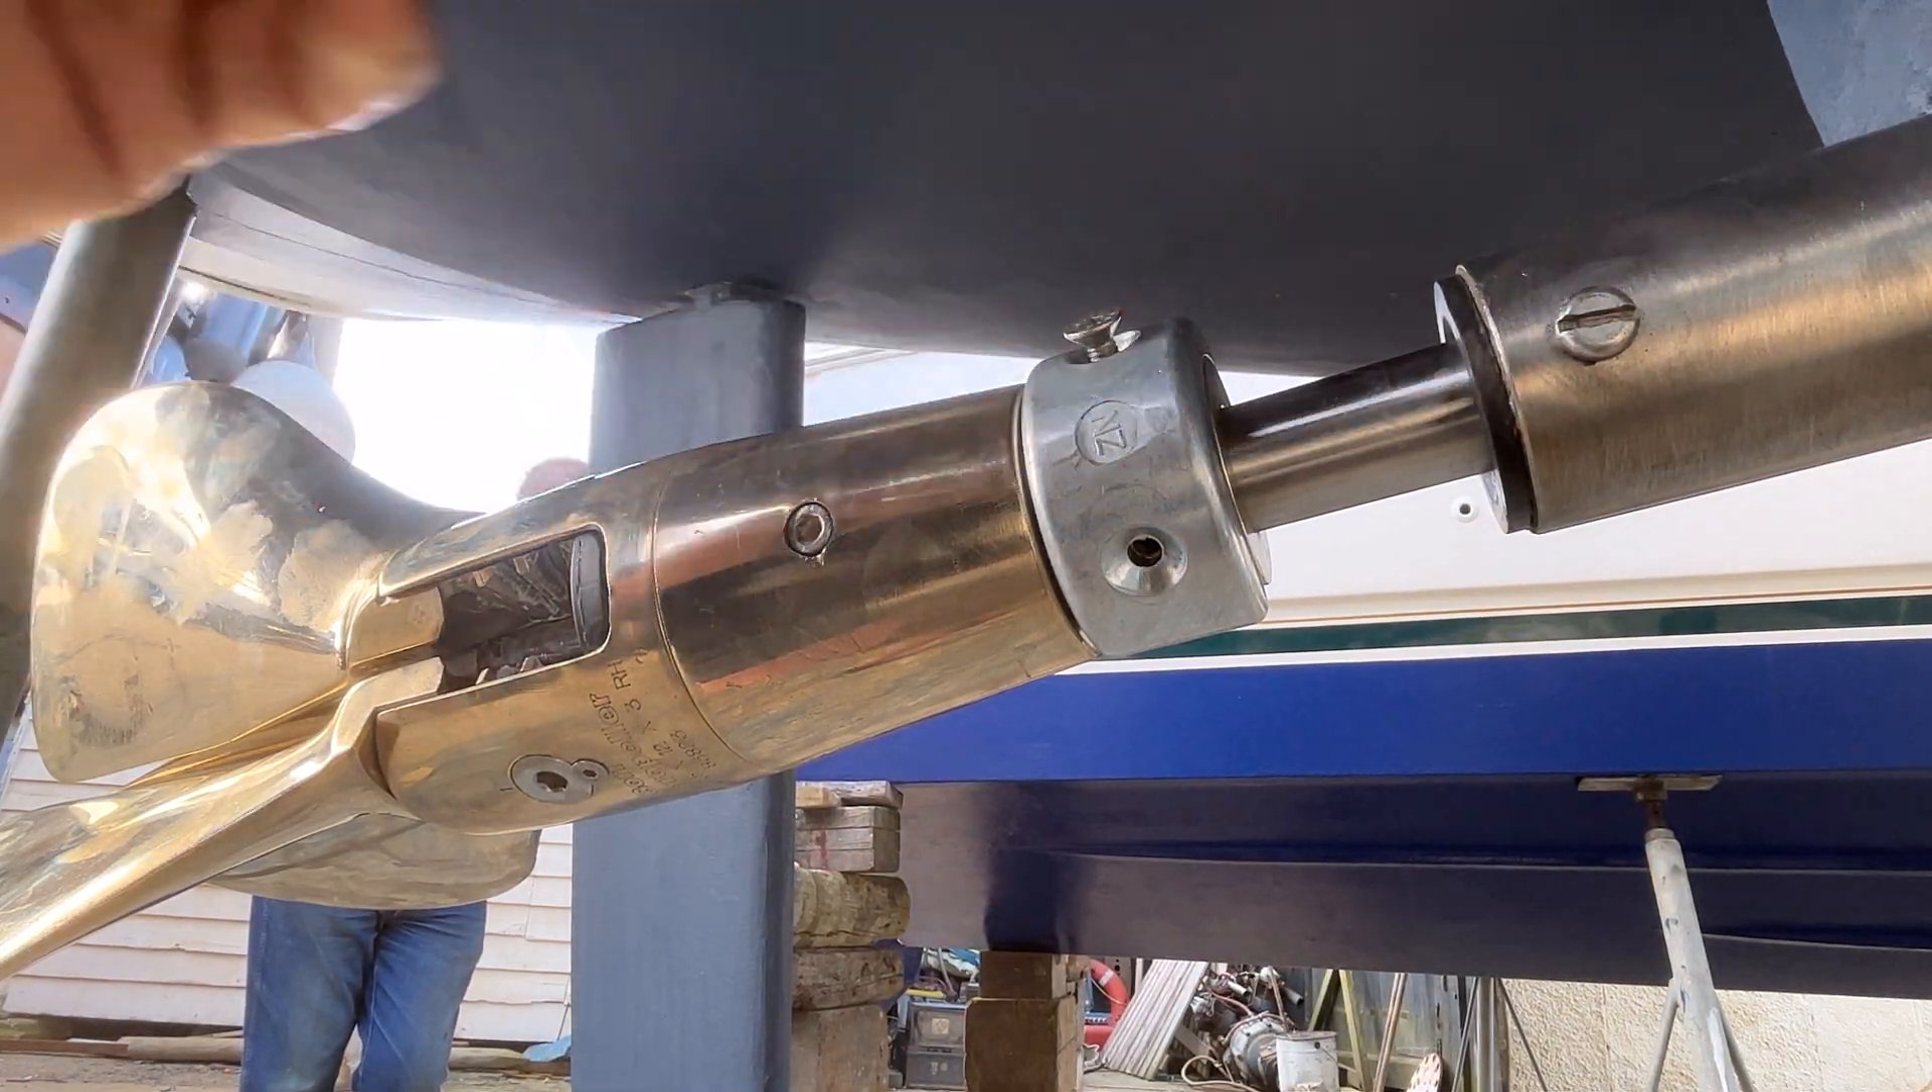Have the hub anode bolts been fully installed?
No.